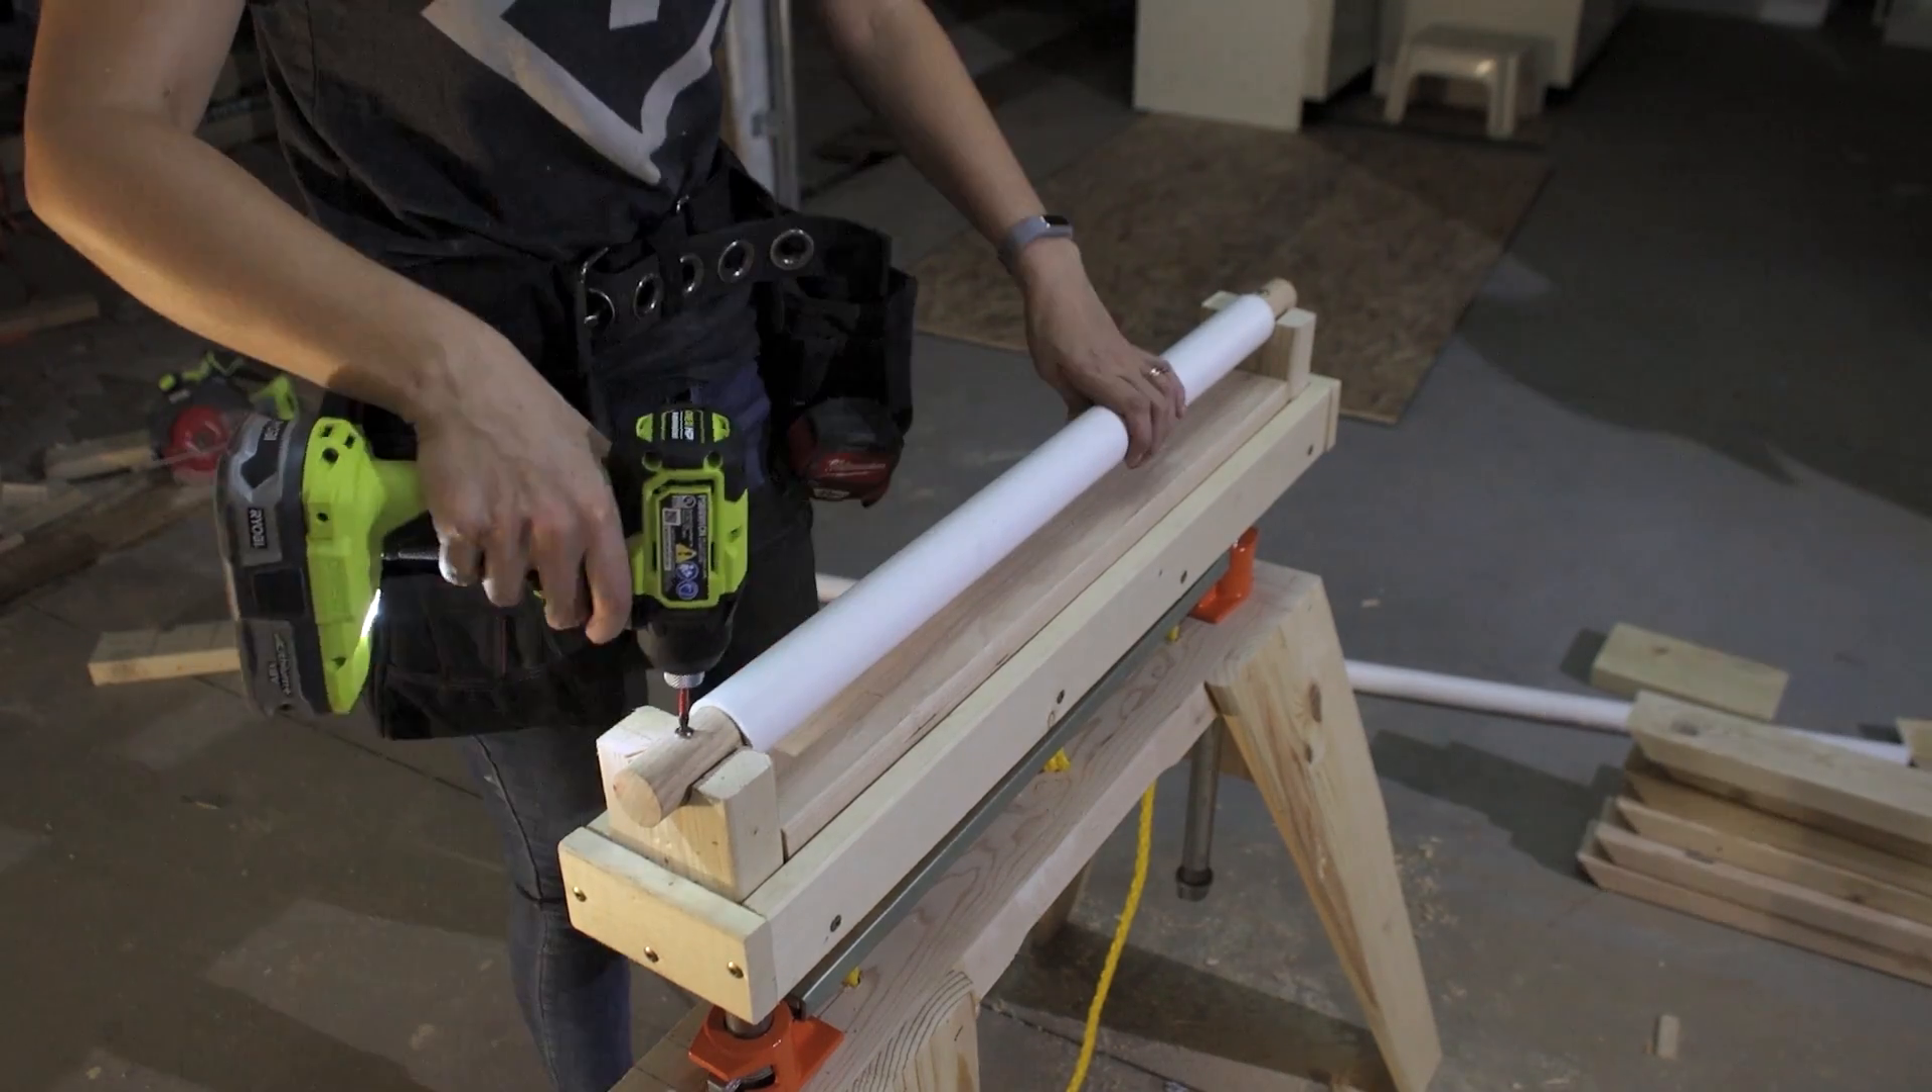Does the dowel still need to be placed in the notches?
No.